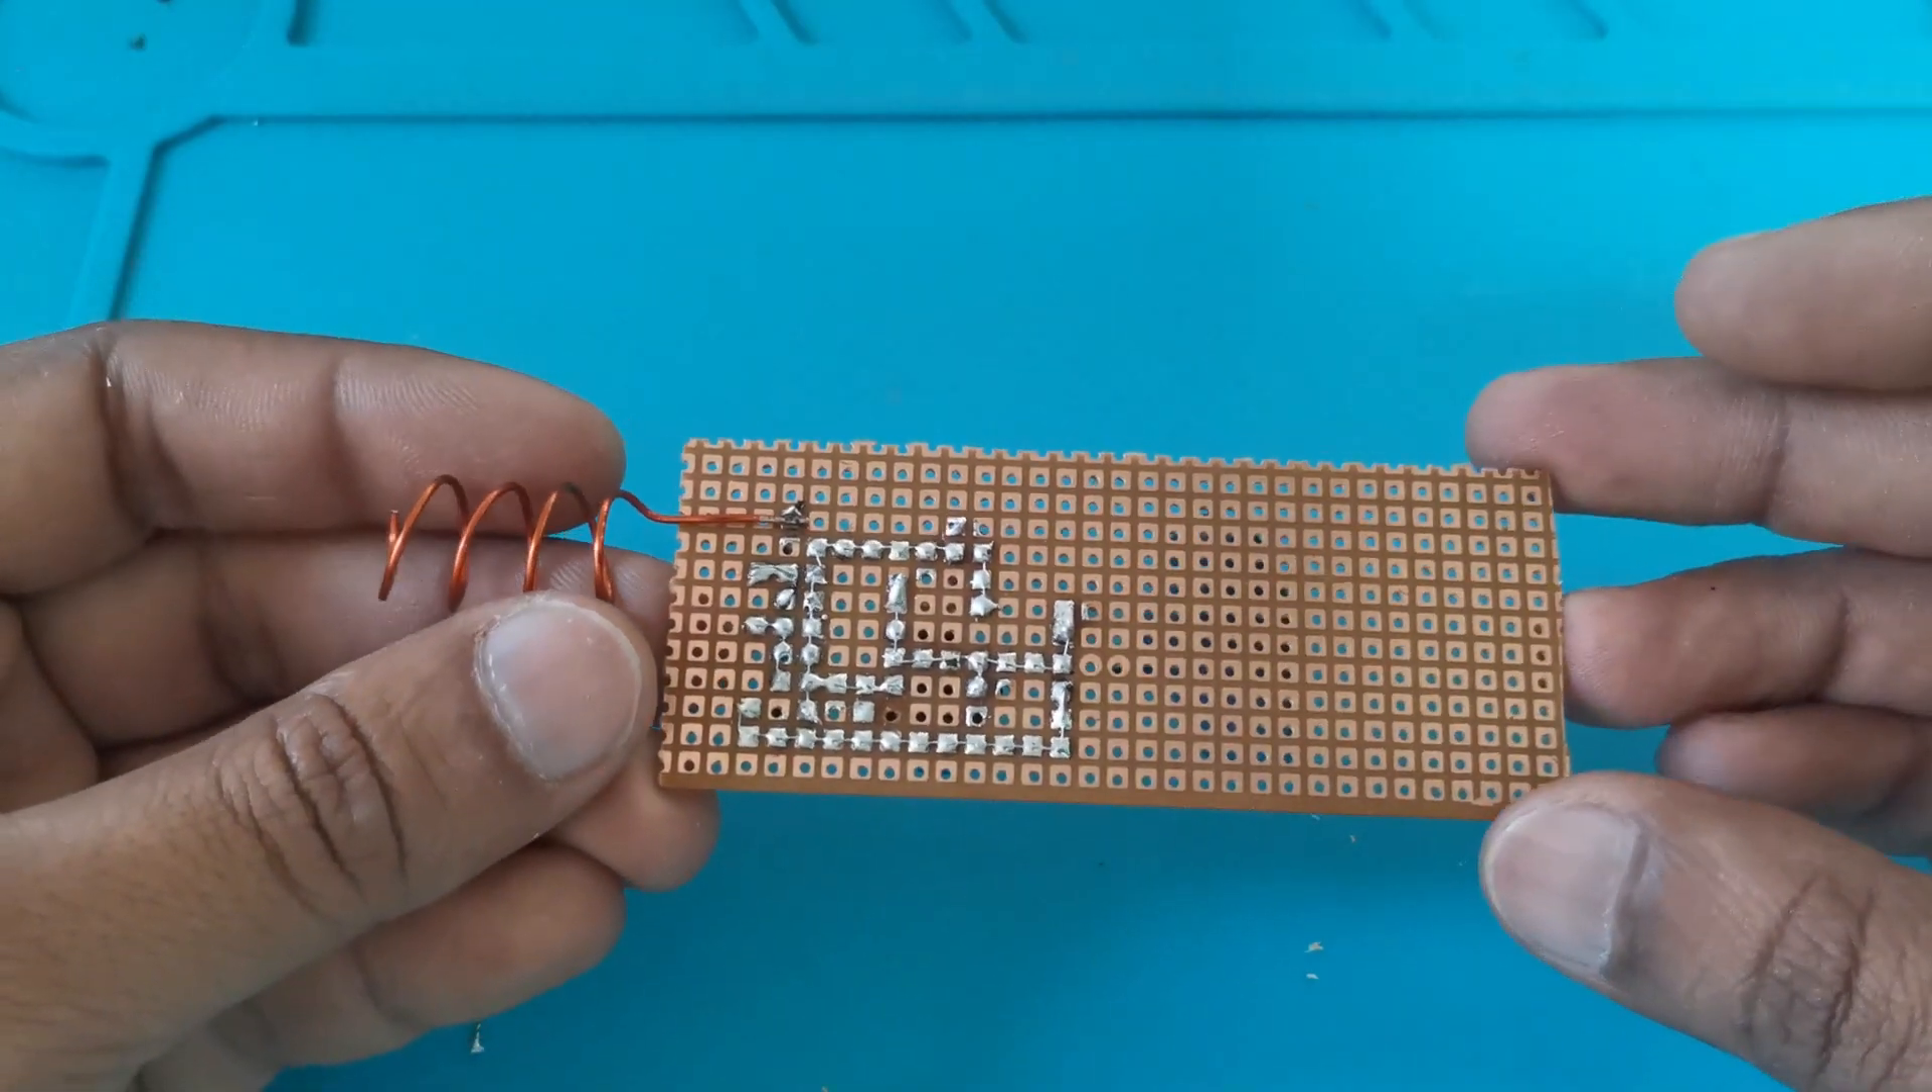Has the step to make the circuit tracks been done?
Yes.